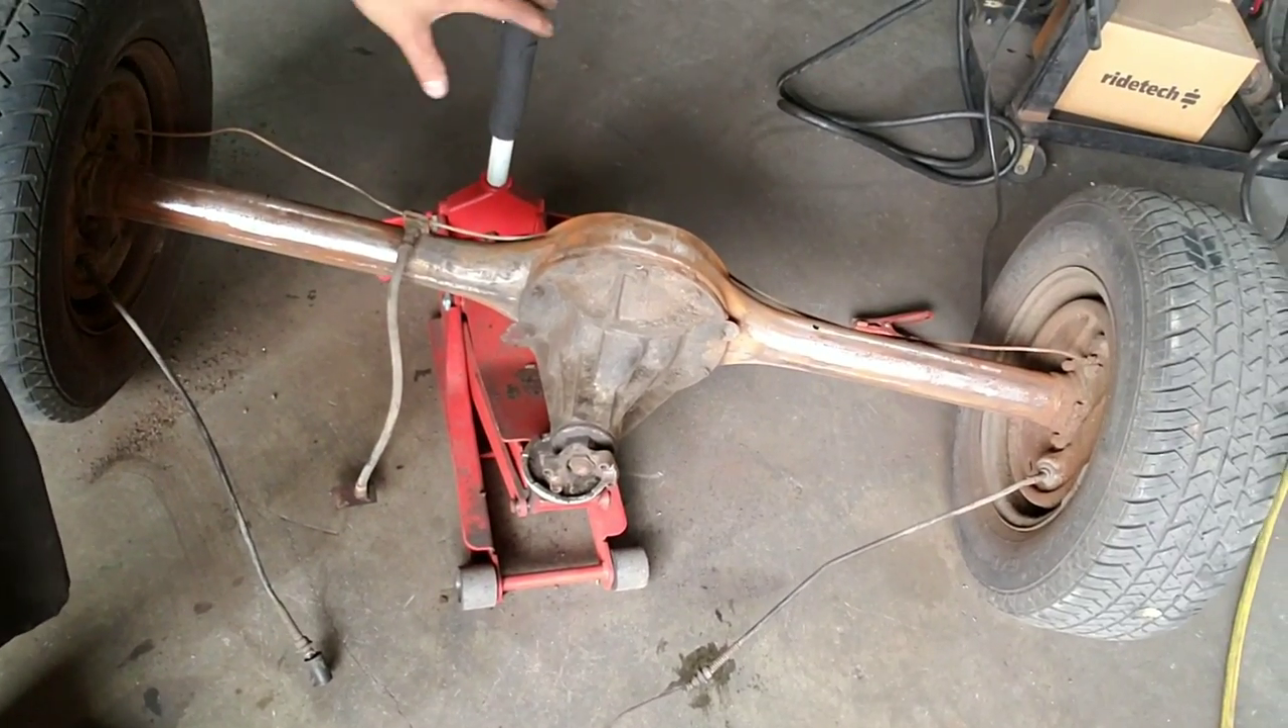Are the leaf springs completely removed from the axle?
Yes.